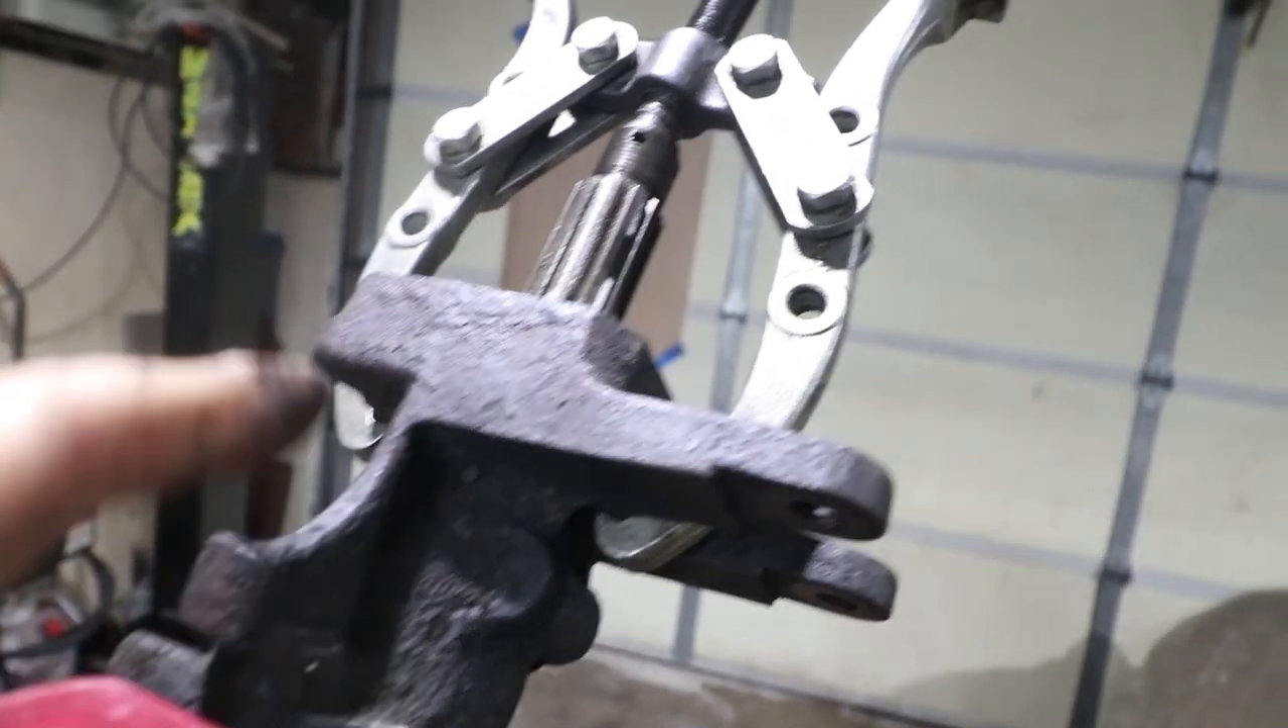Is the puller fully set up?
Yes.